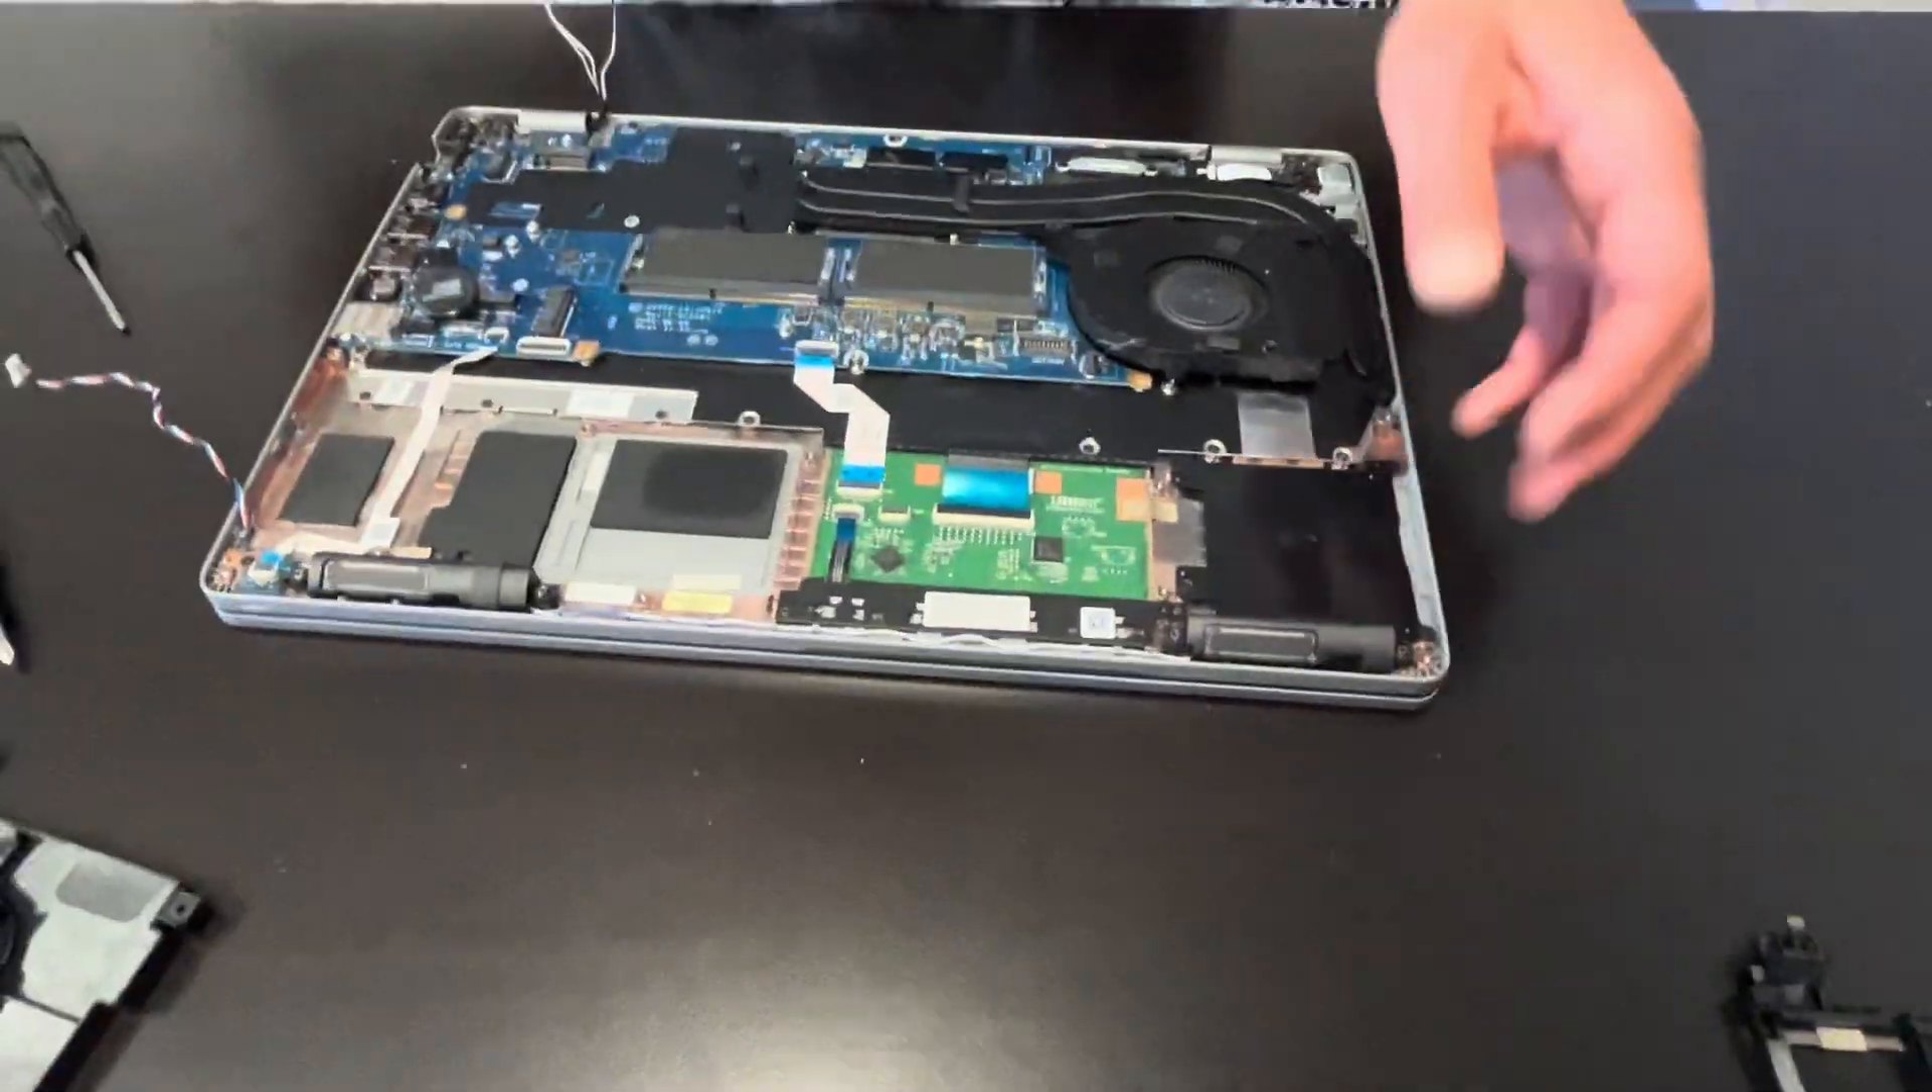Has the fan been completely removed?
No.